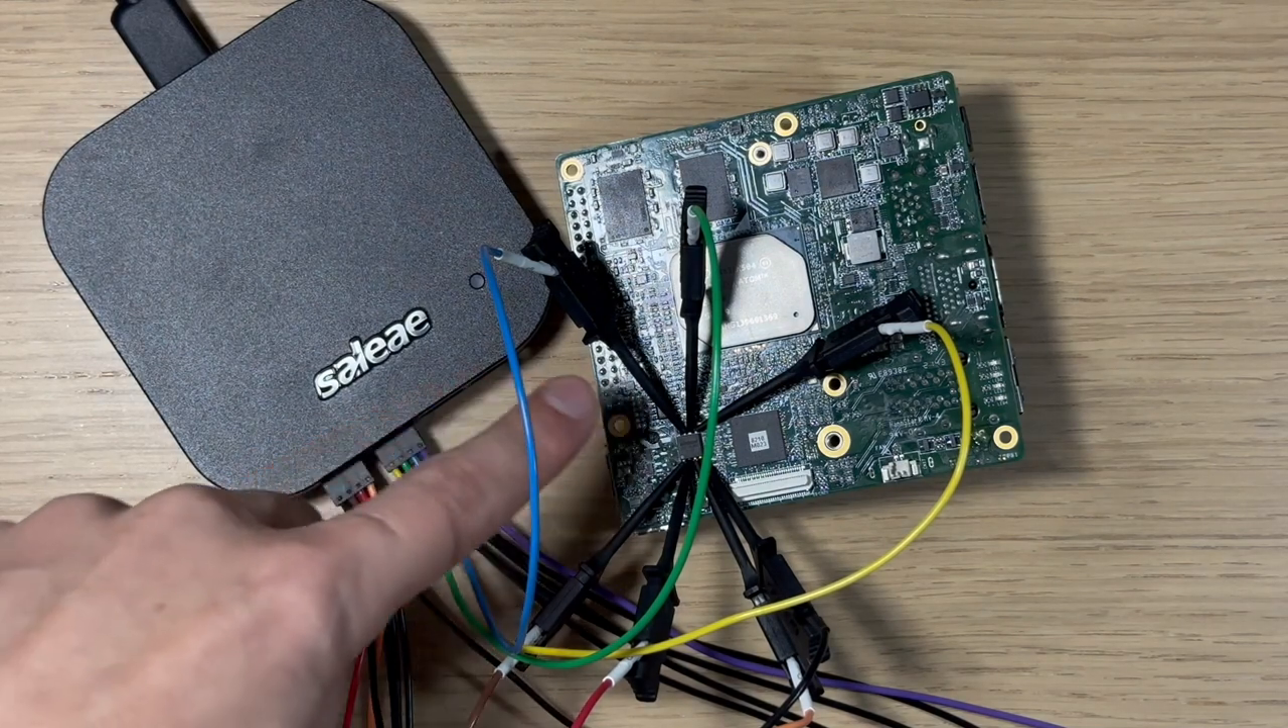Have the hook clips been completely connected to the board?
Yes.